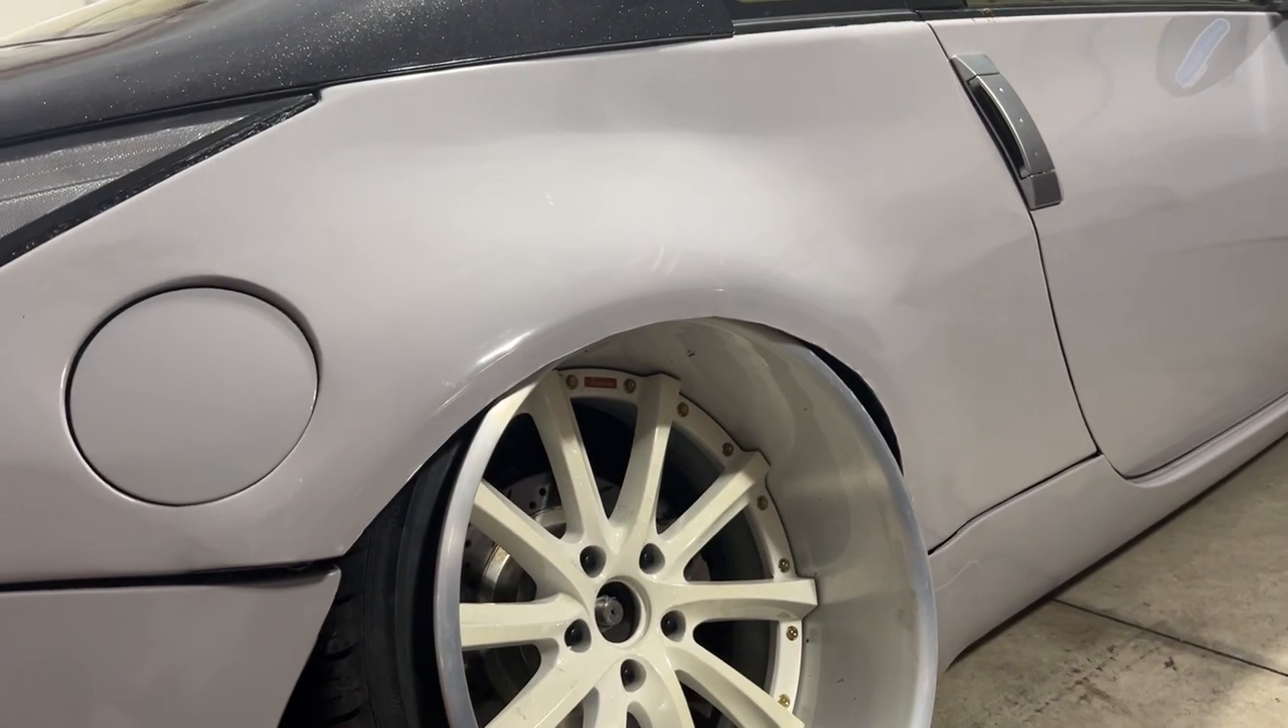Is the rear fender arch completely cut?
No.